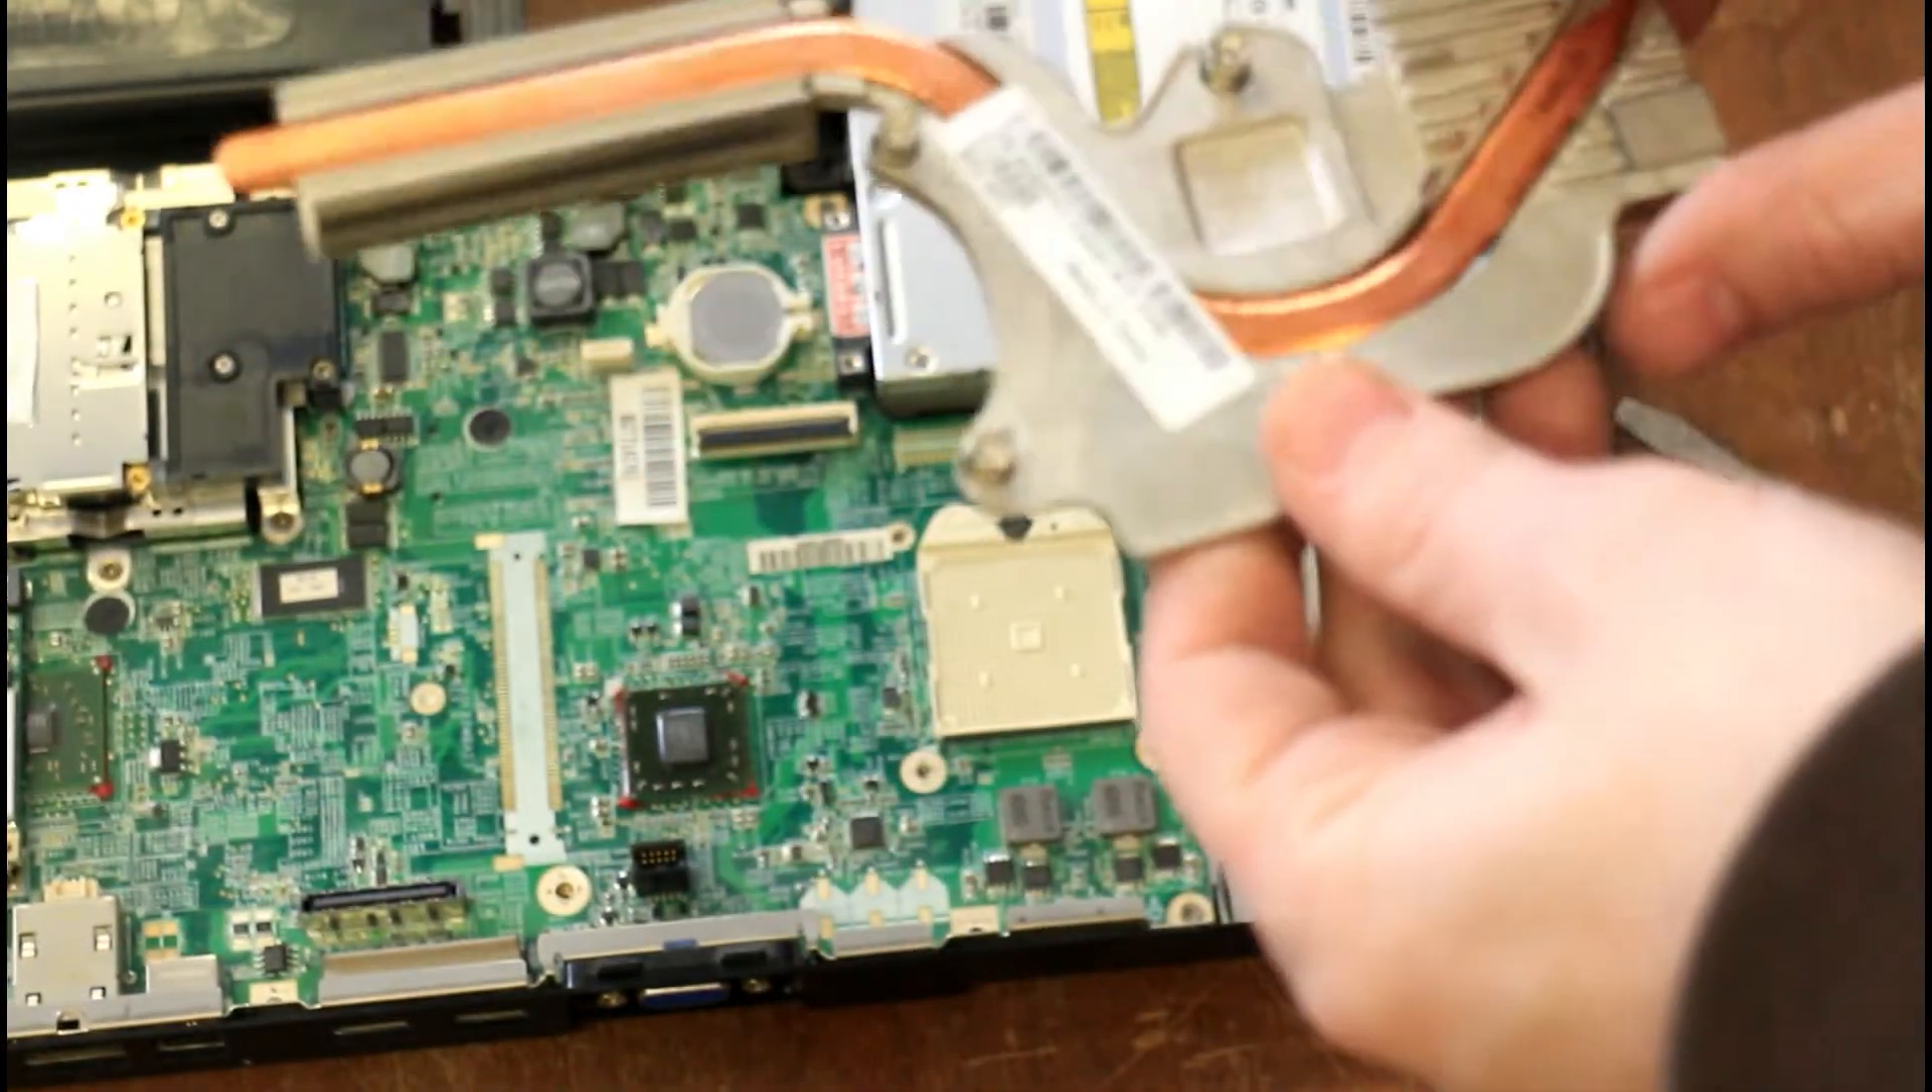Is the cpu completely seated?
No.